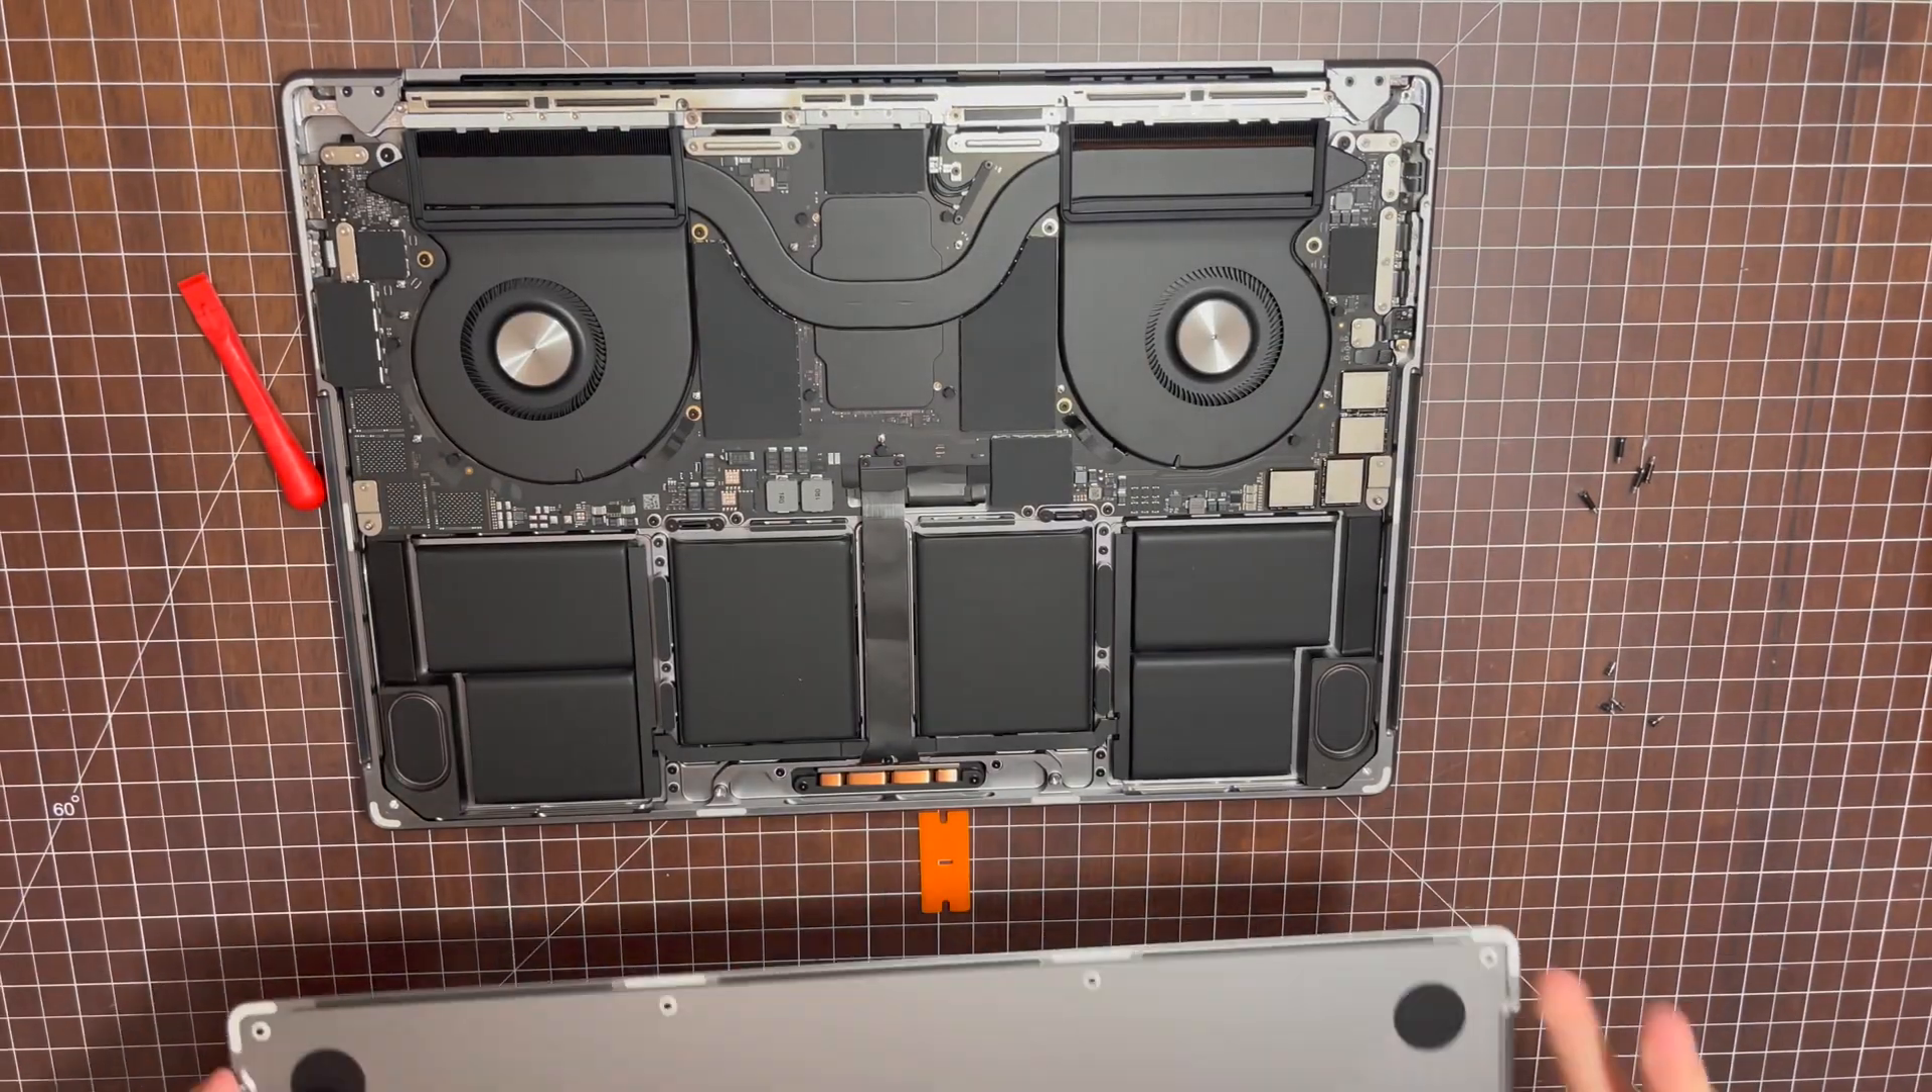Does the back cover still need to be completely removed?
No.